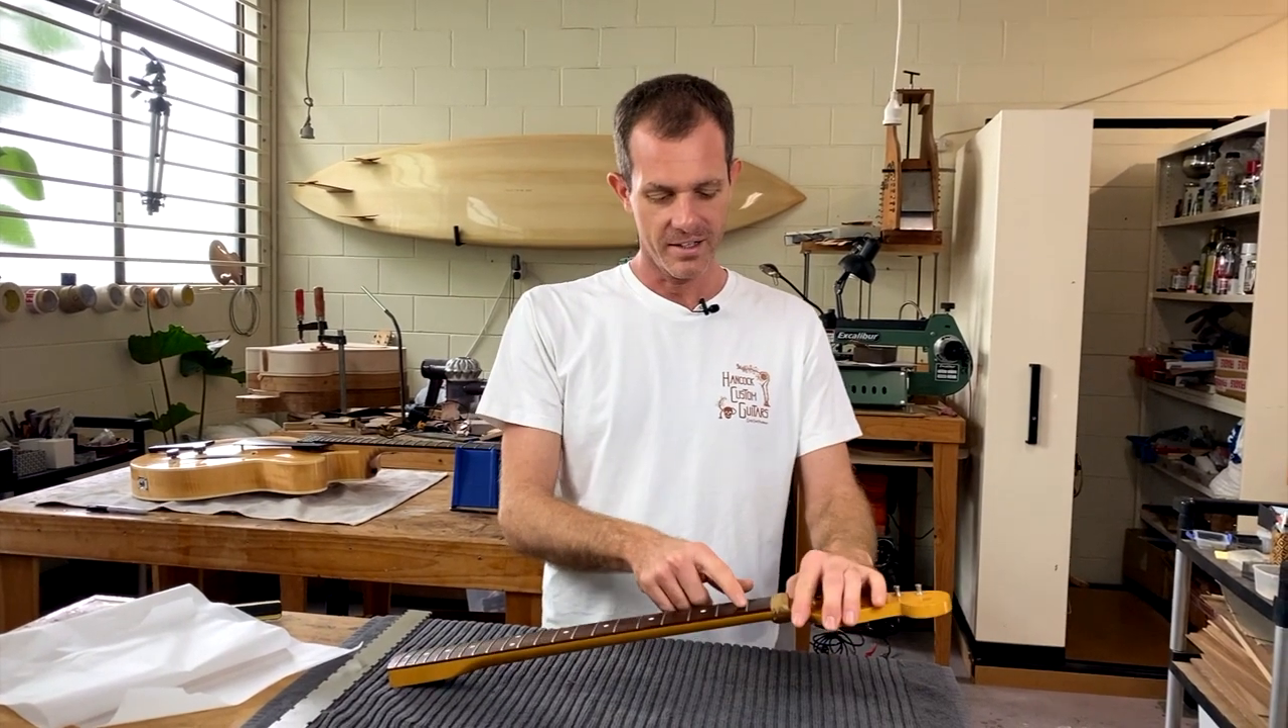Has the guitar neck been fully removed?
Yes.